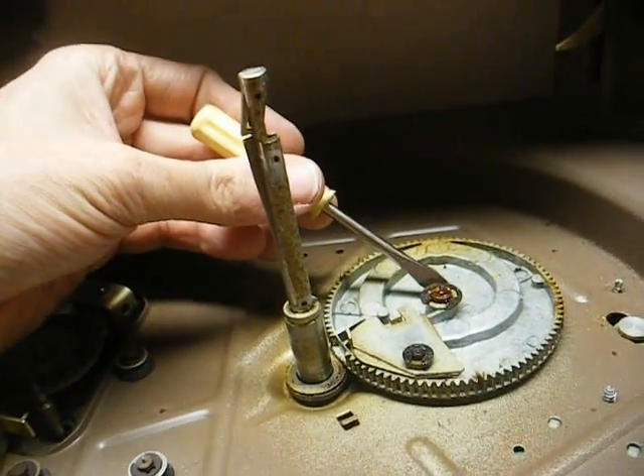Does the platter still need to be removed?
No.